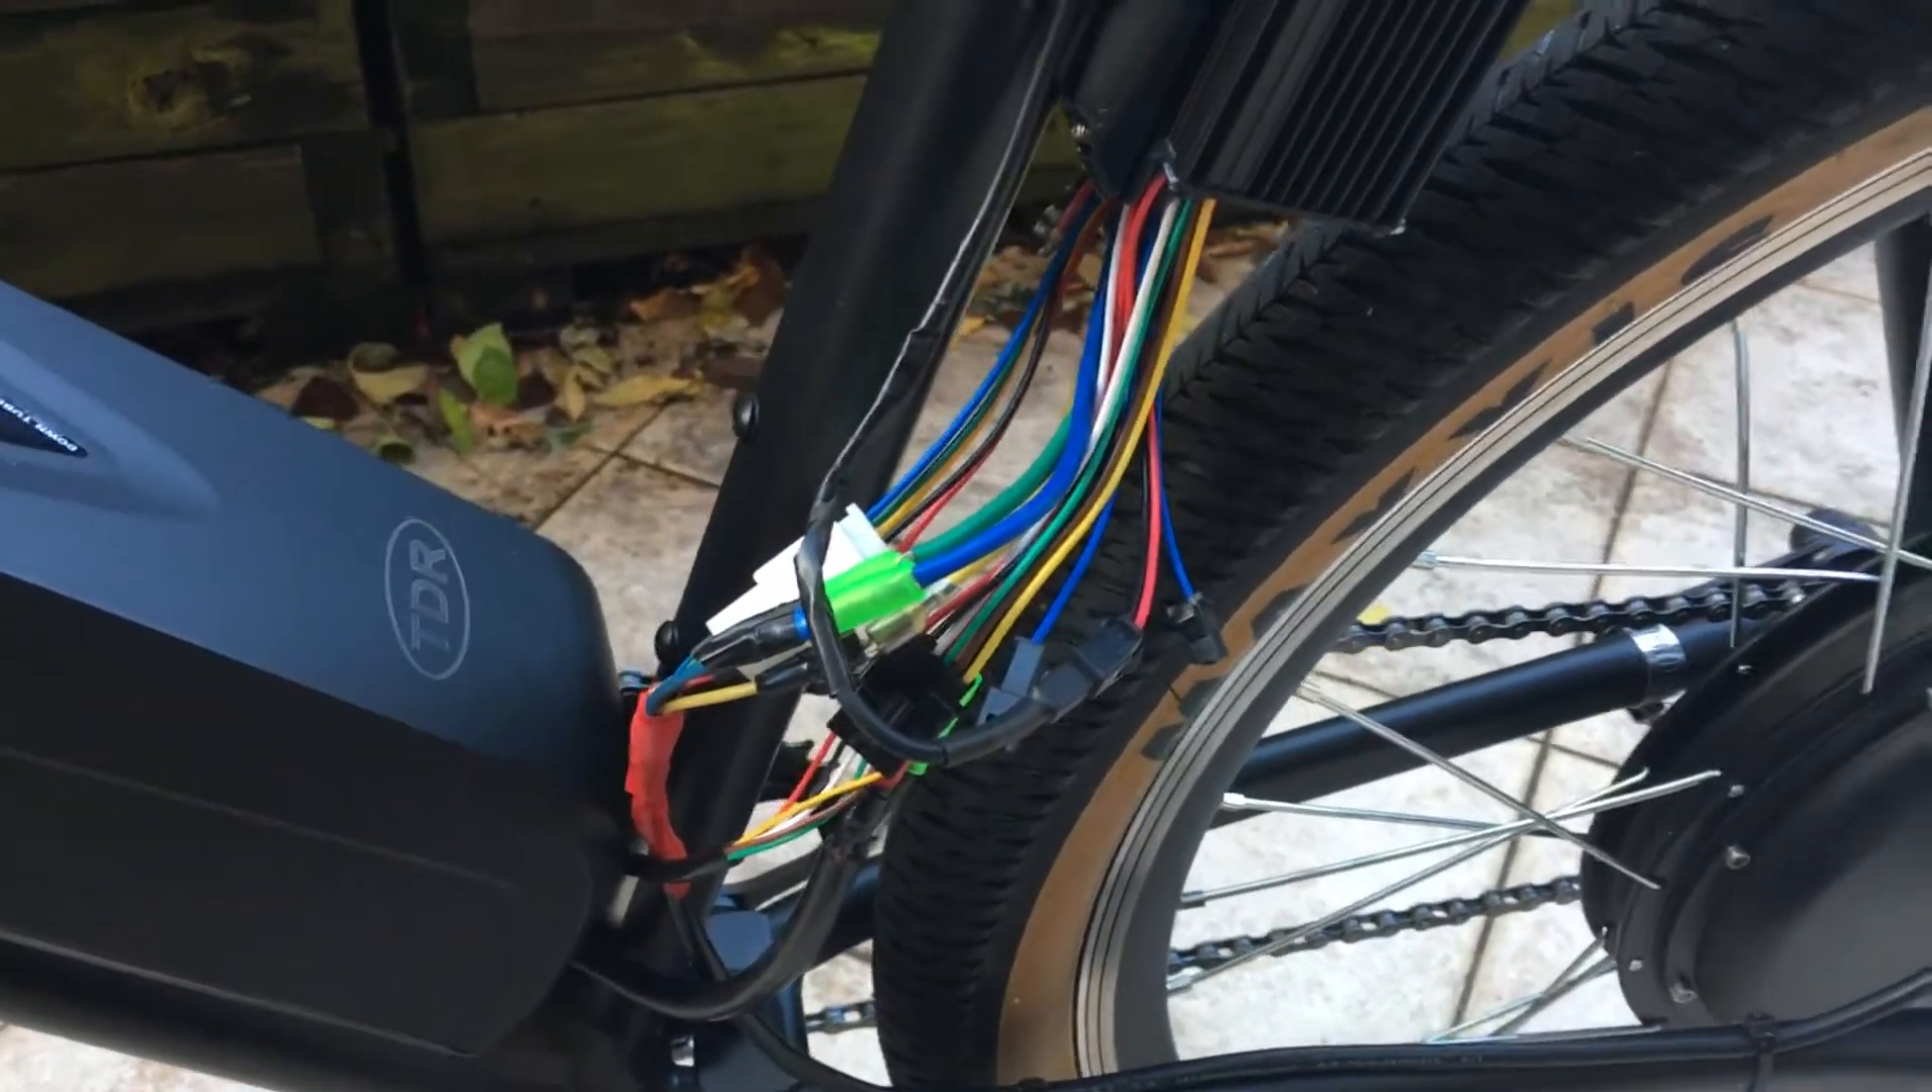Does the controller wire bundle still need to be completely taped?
Yes.